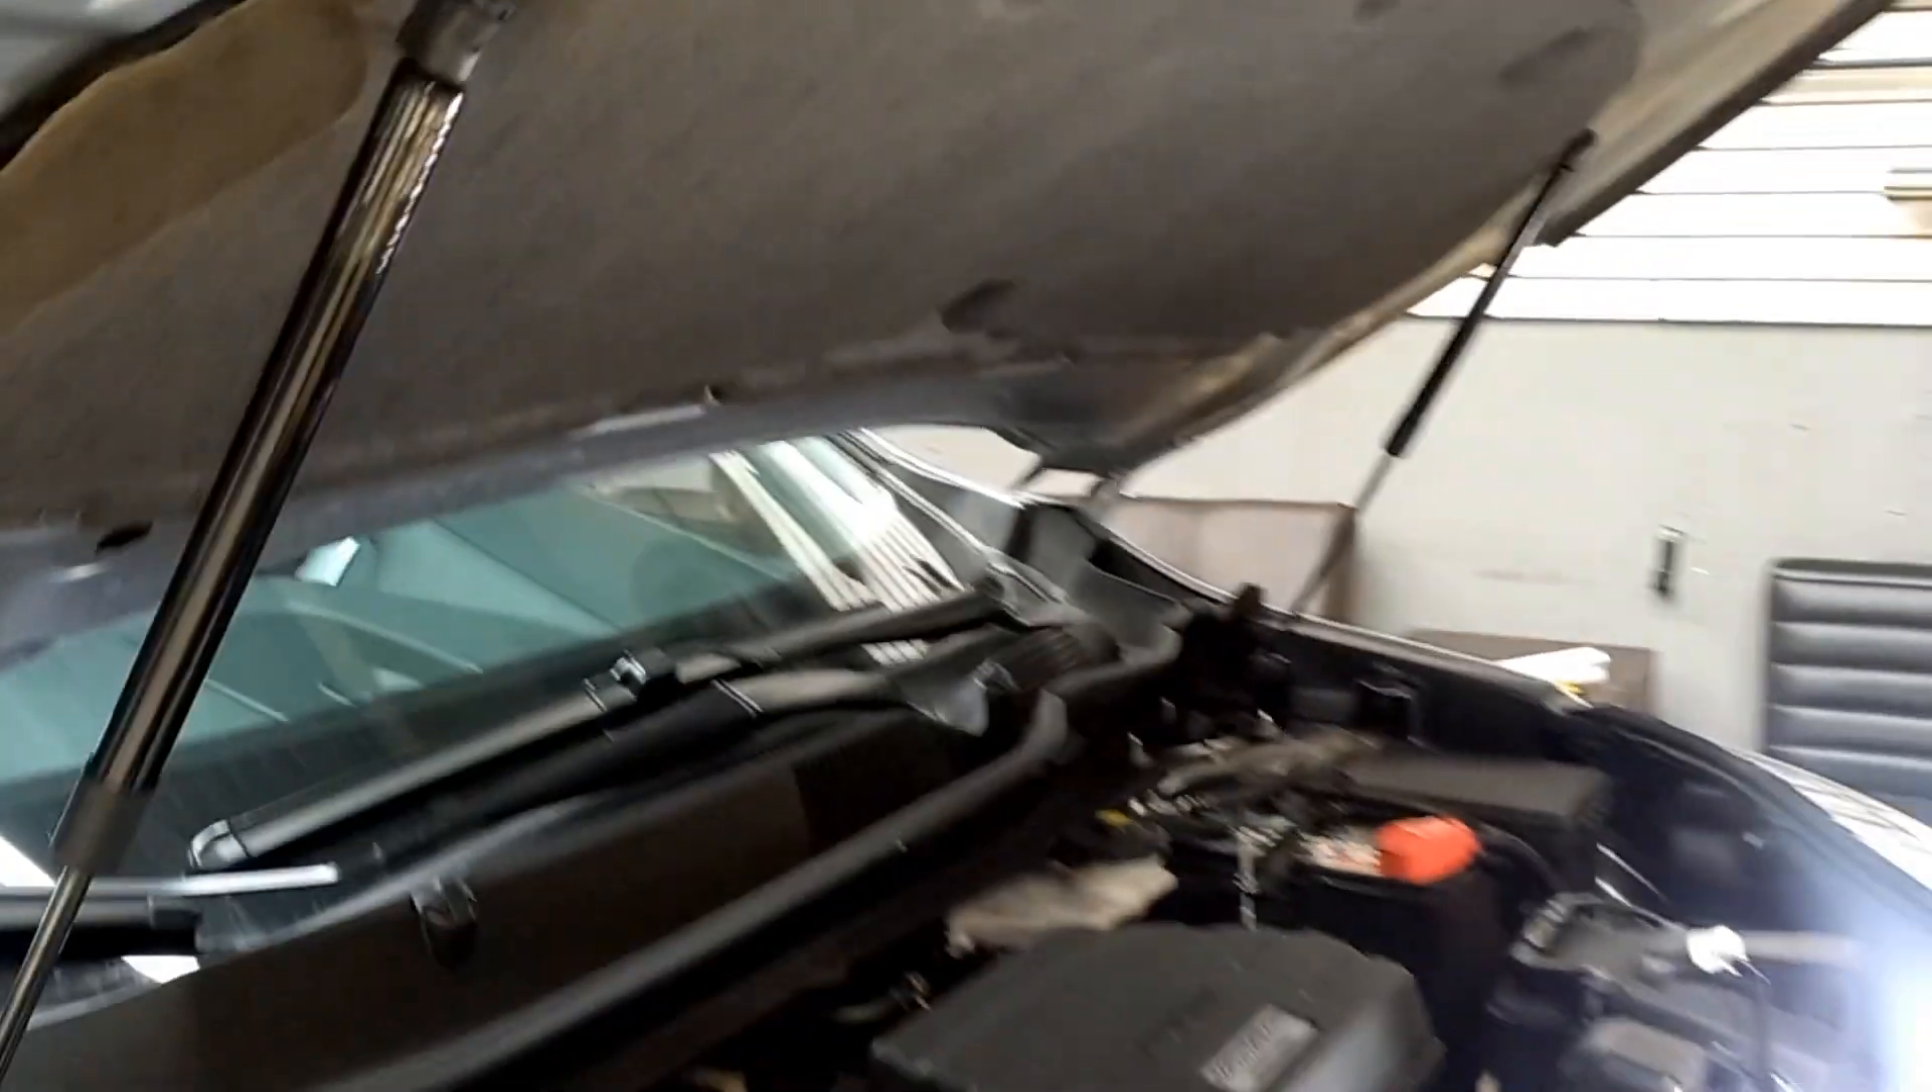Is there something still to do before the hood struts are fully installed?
No.